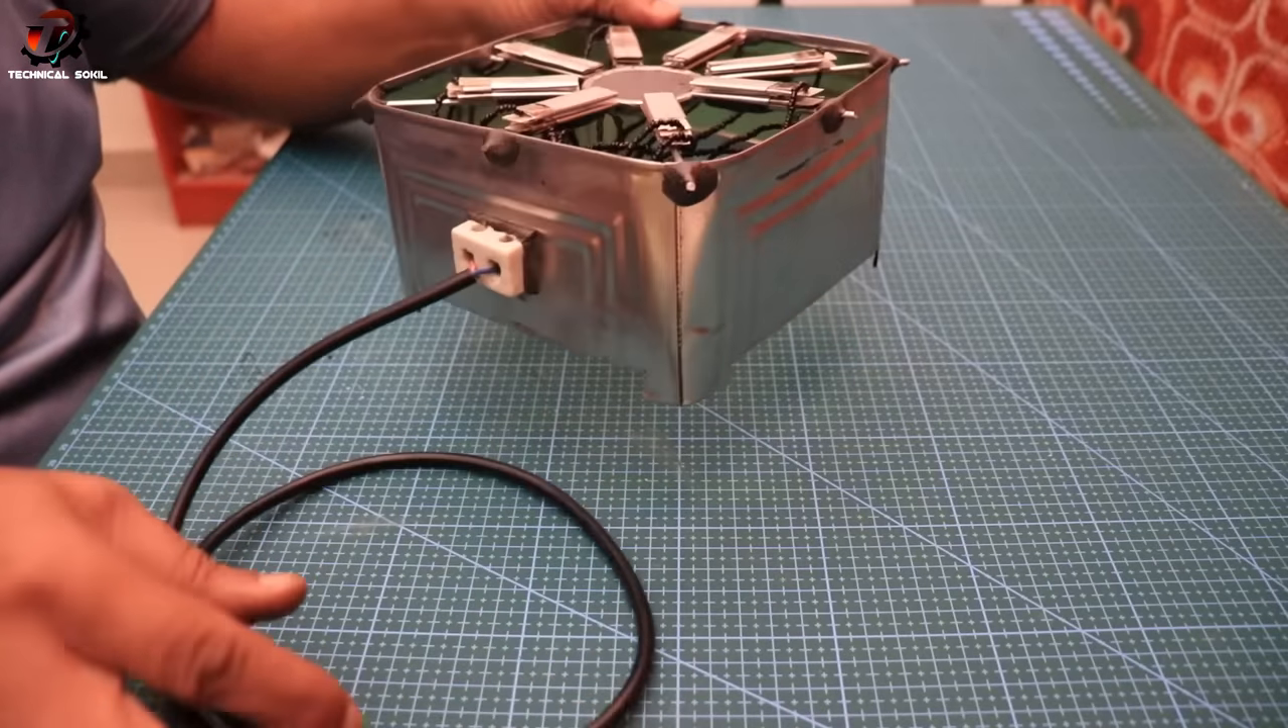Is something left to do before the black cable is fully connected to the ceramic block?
No.